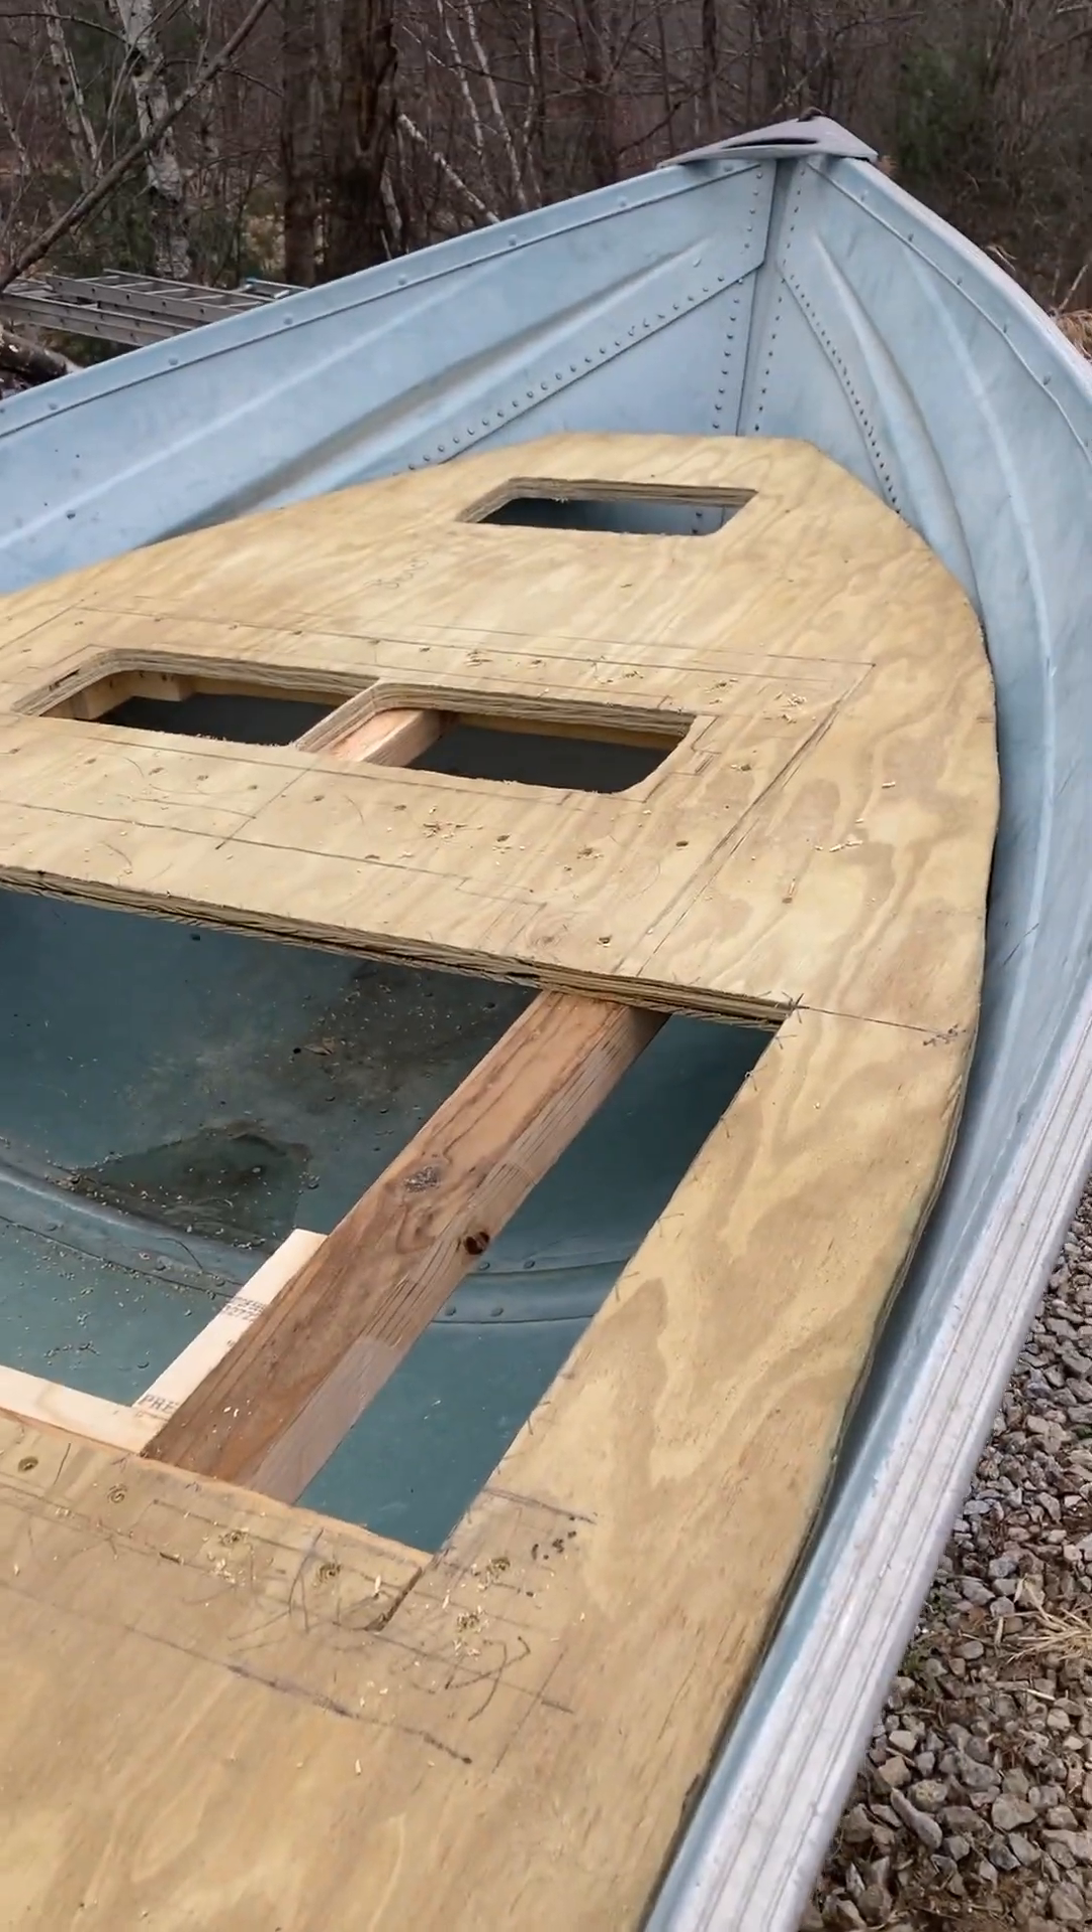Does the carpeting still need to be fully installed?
Yes.